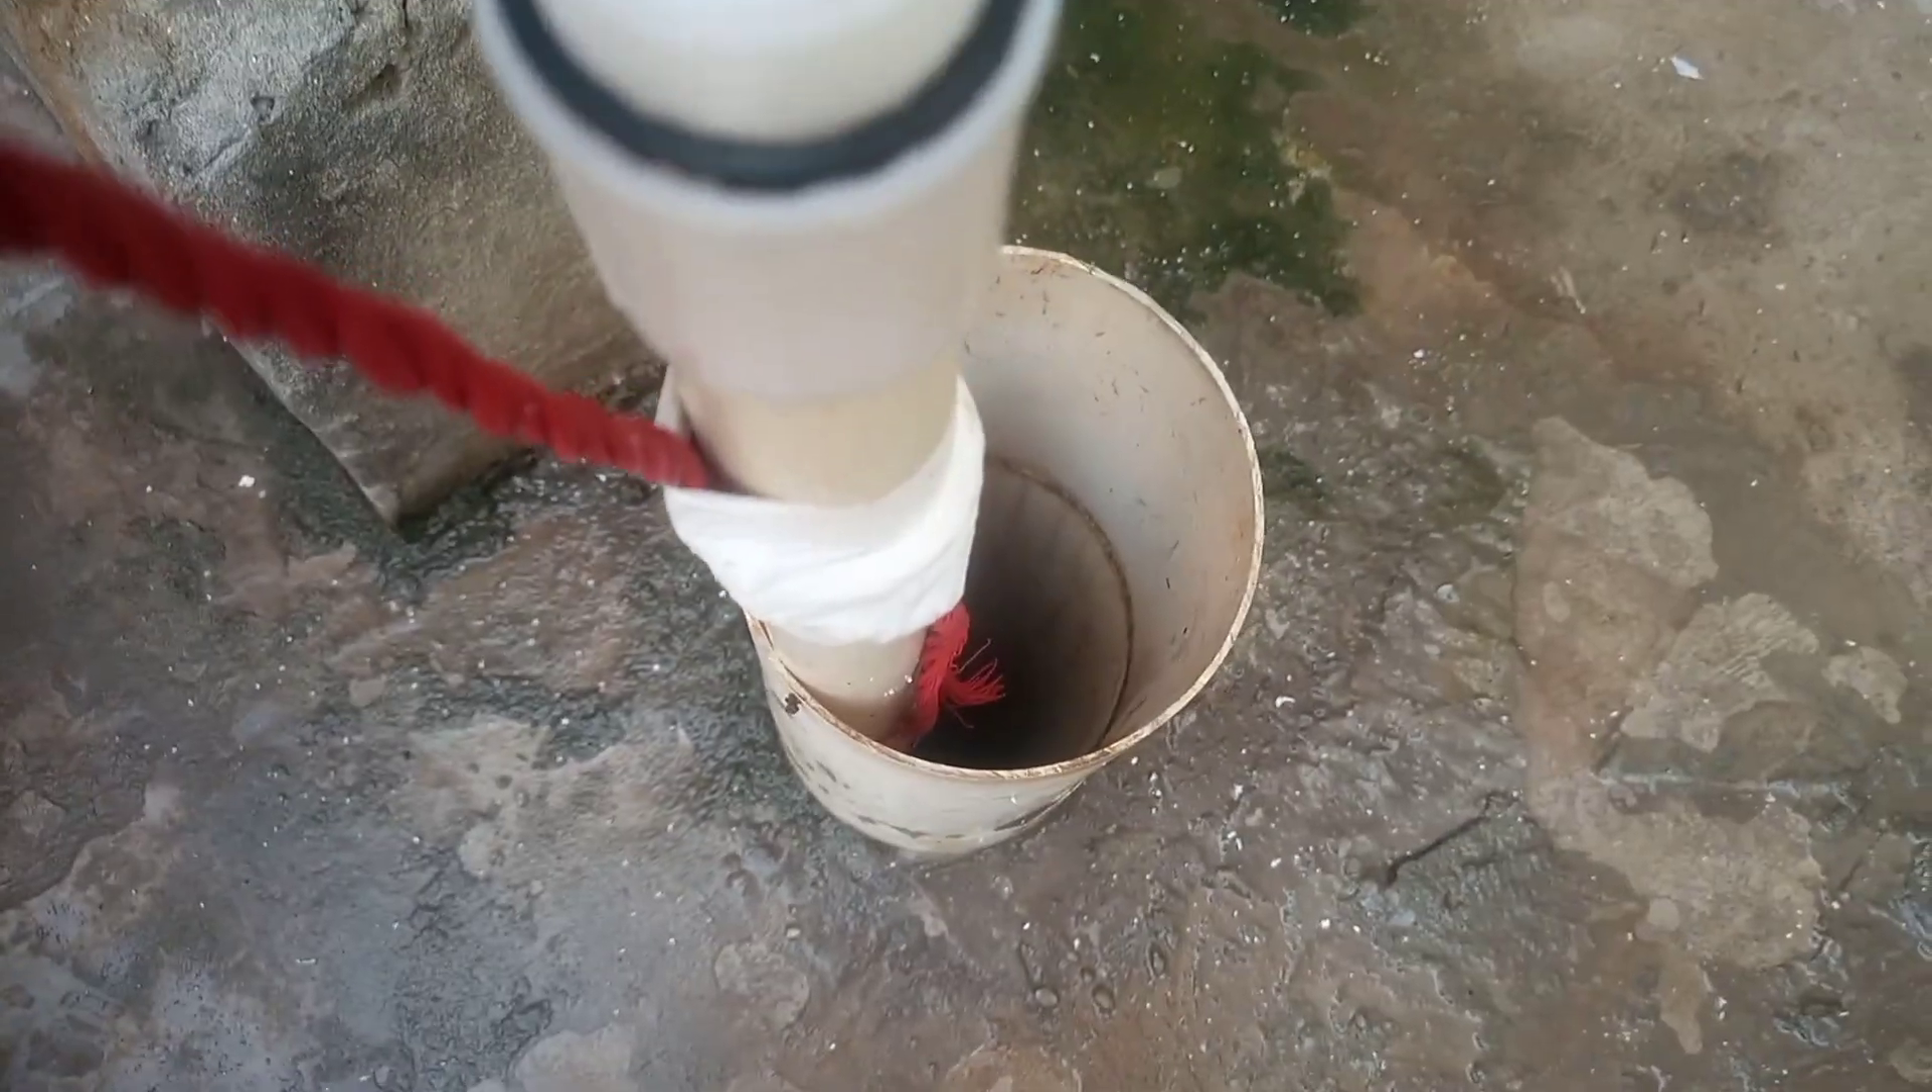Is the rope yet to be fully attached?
No.